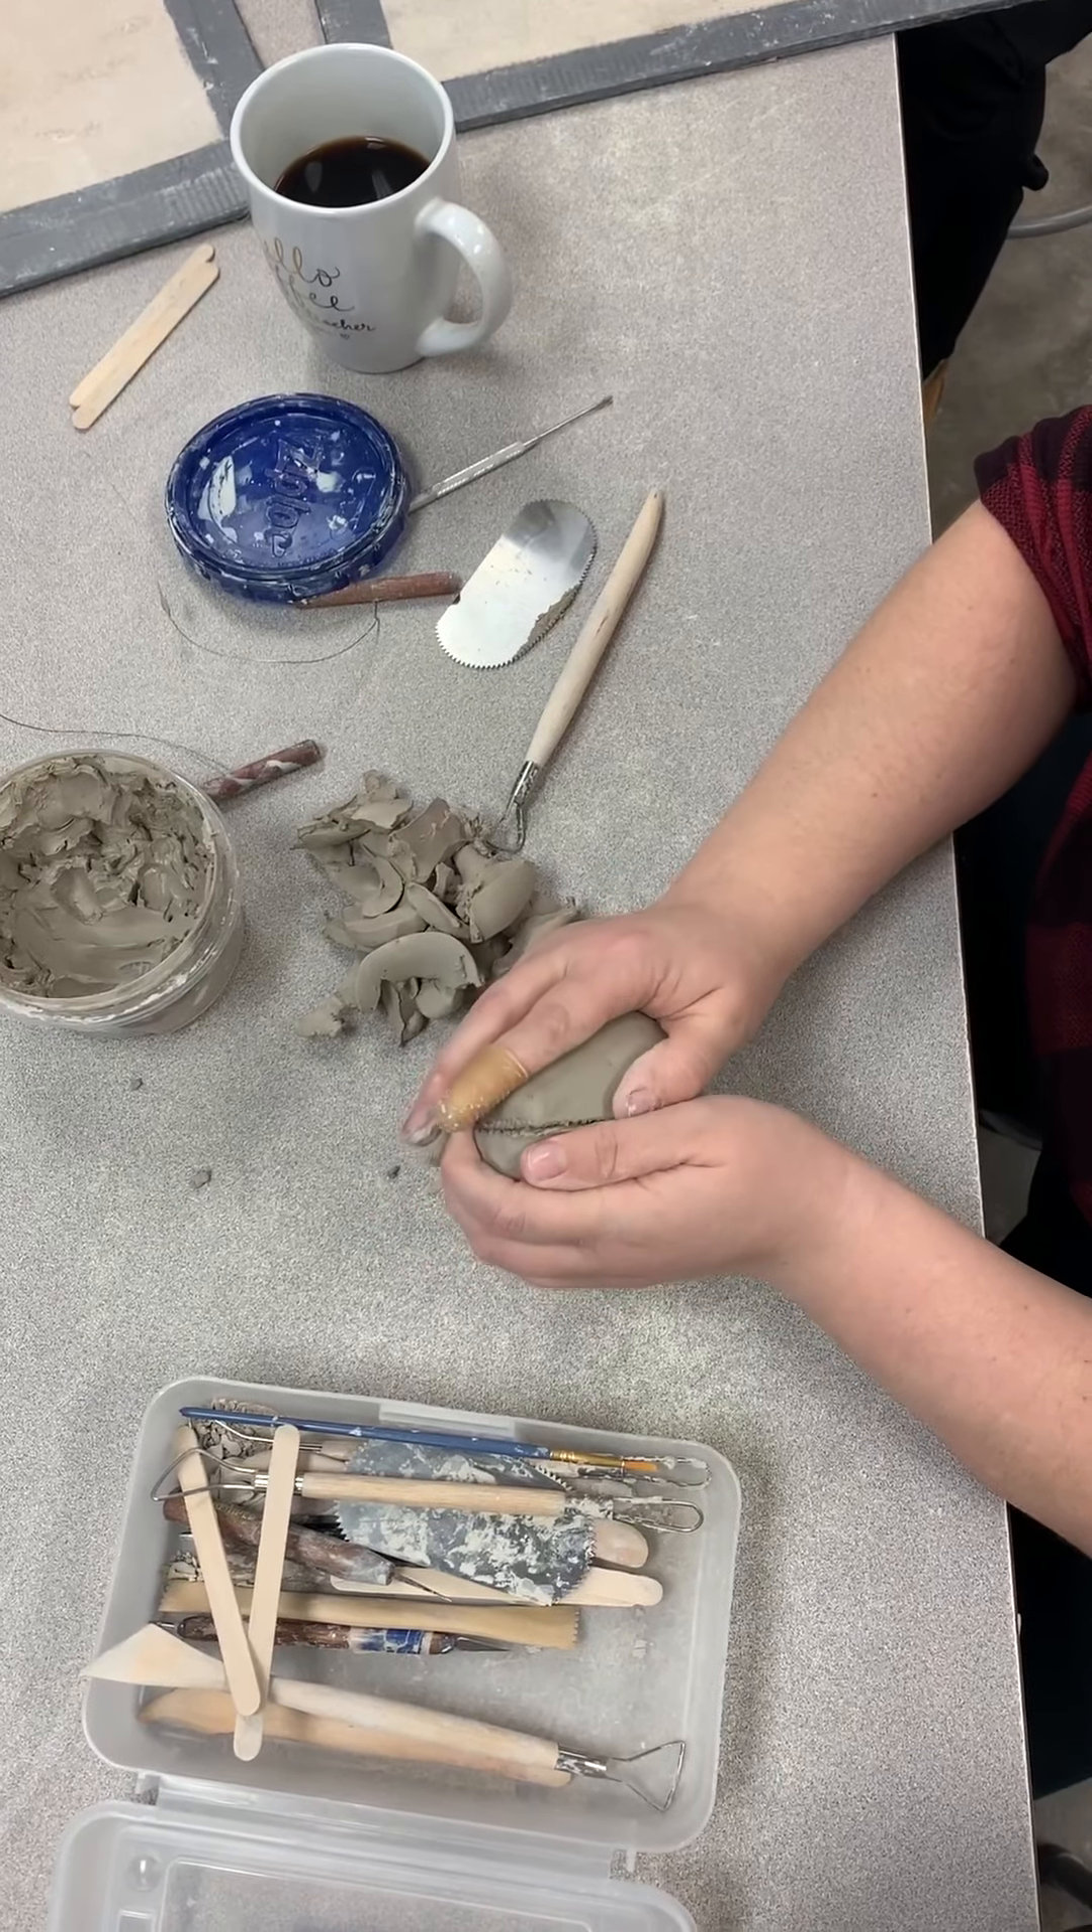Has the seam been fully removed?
No.